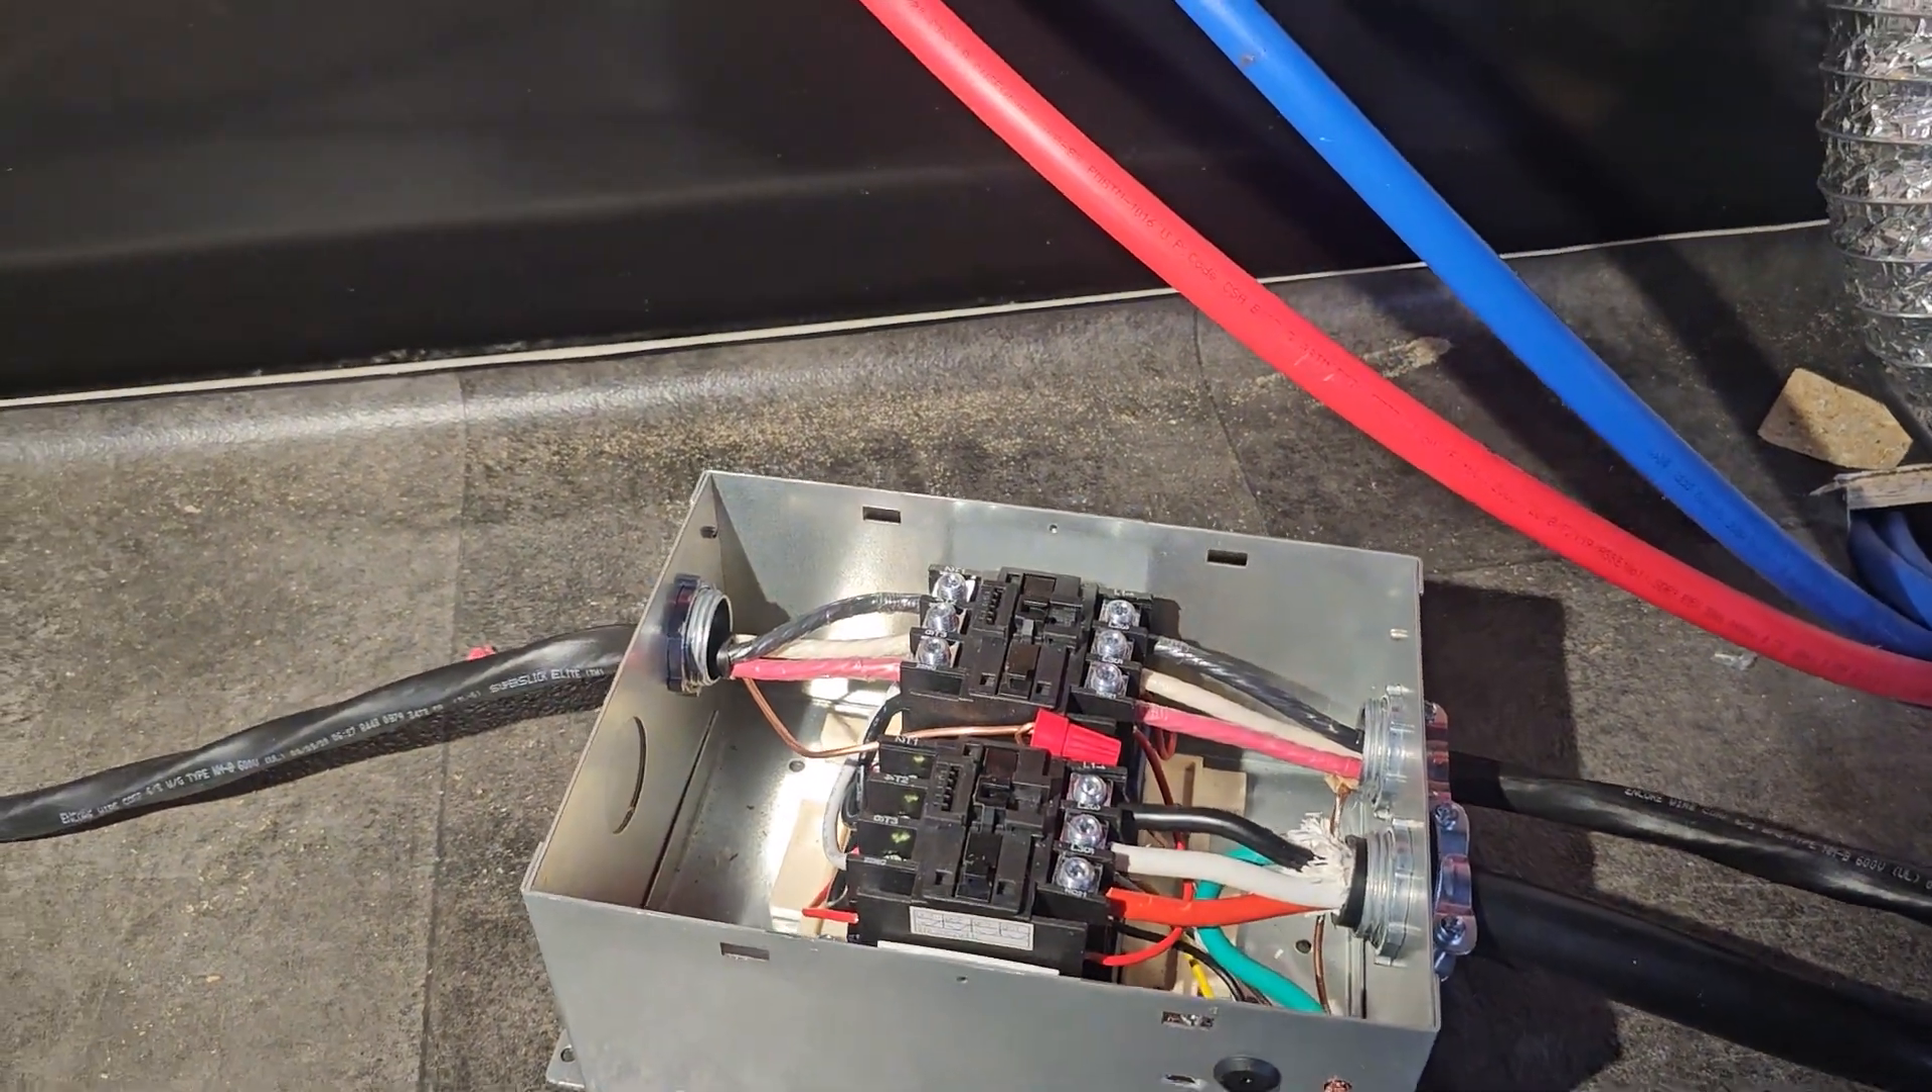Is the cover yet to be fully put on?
Yes.